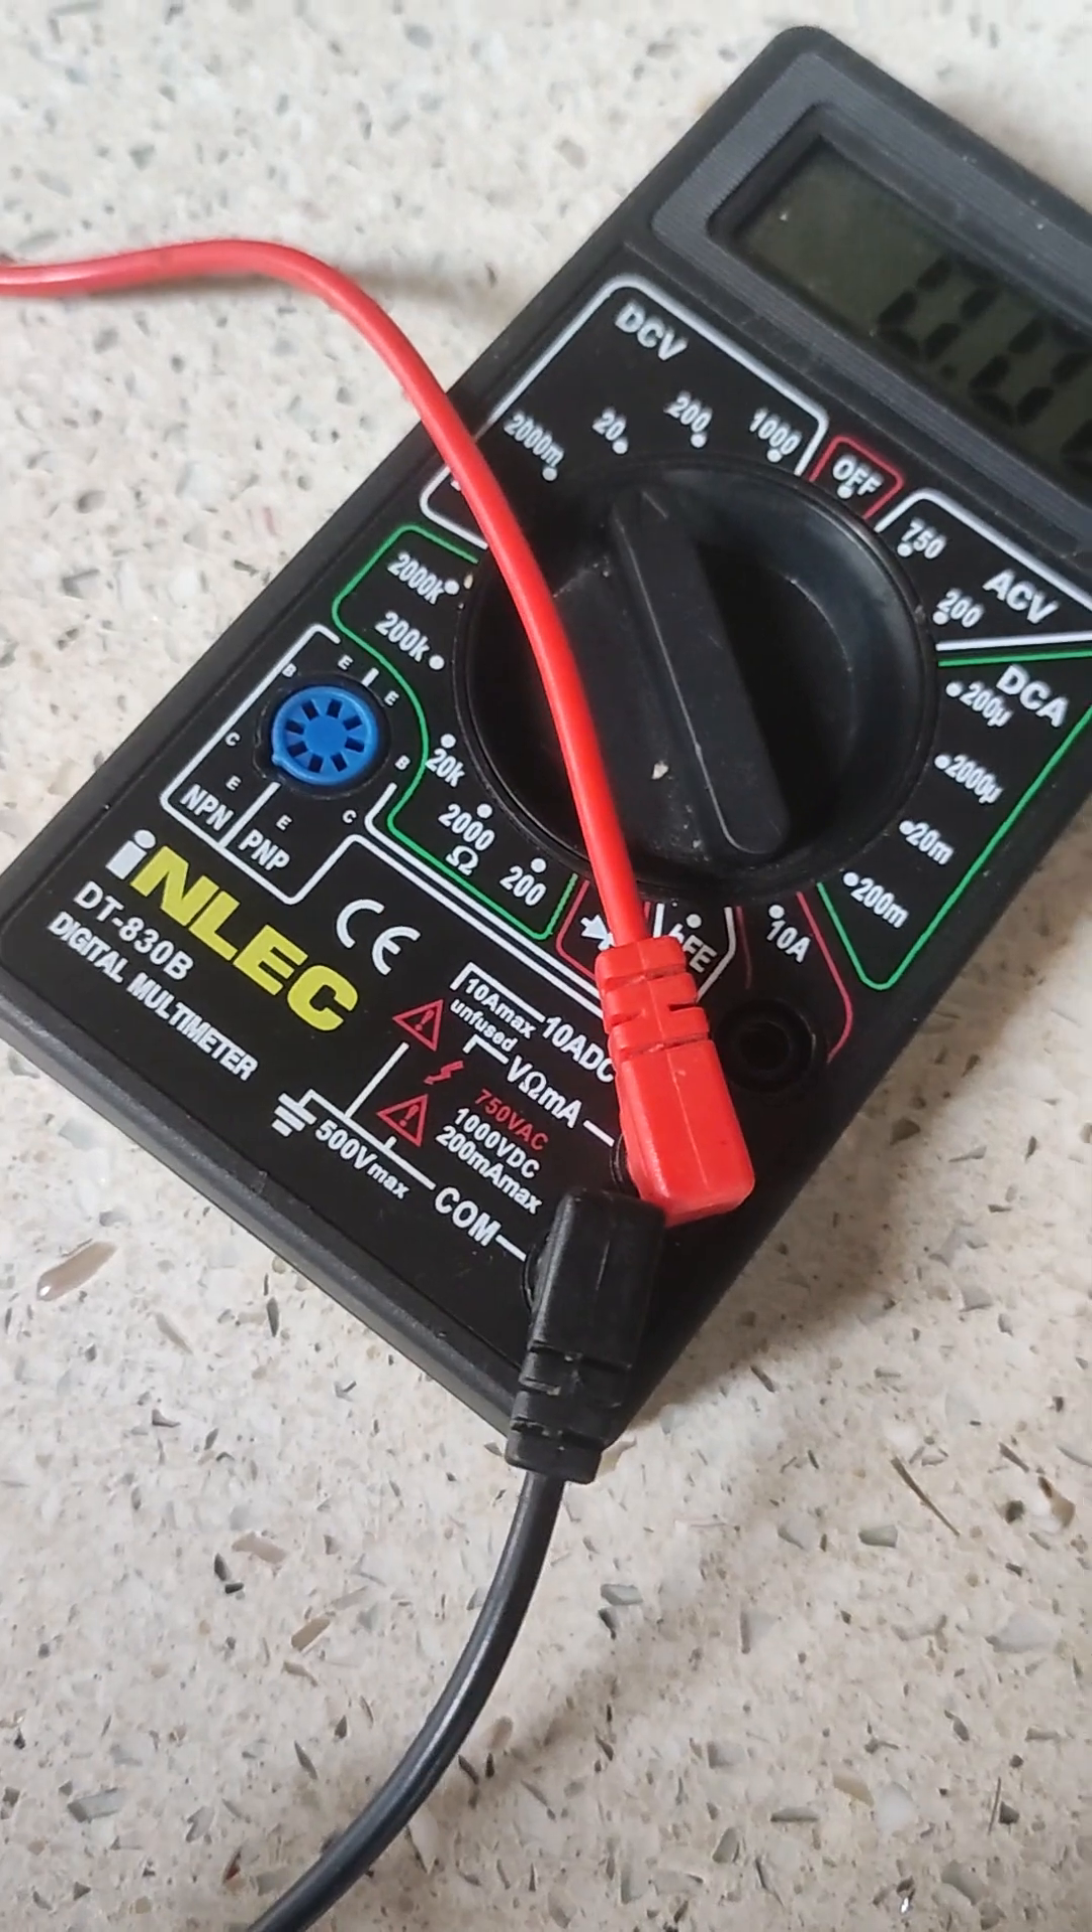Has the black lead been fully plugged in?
Yes.